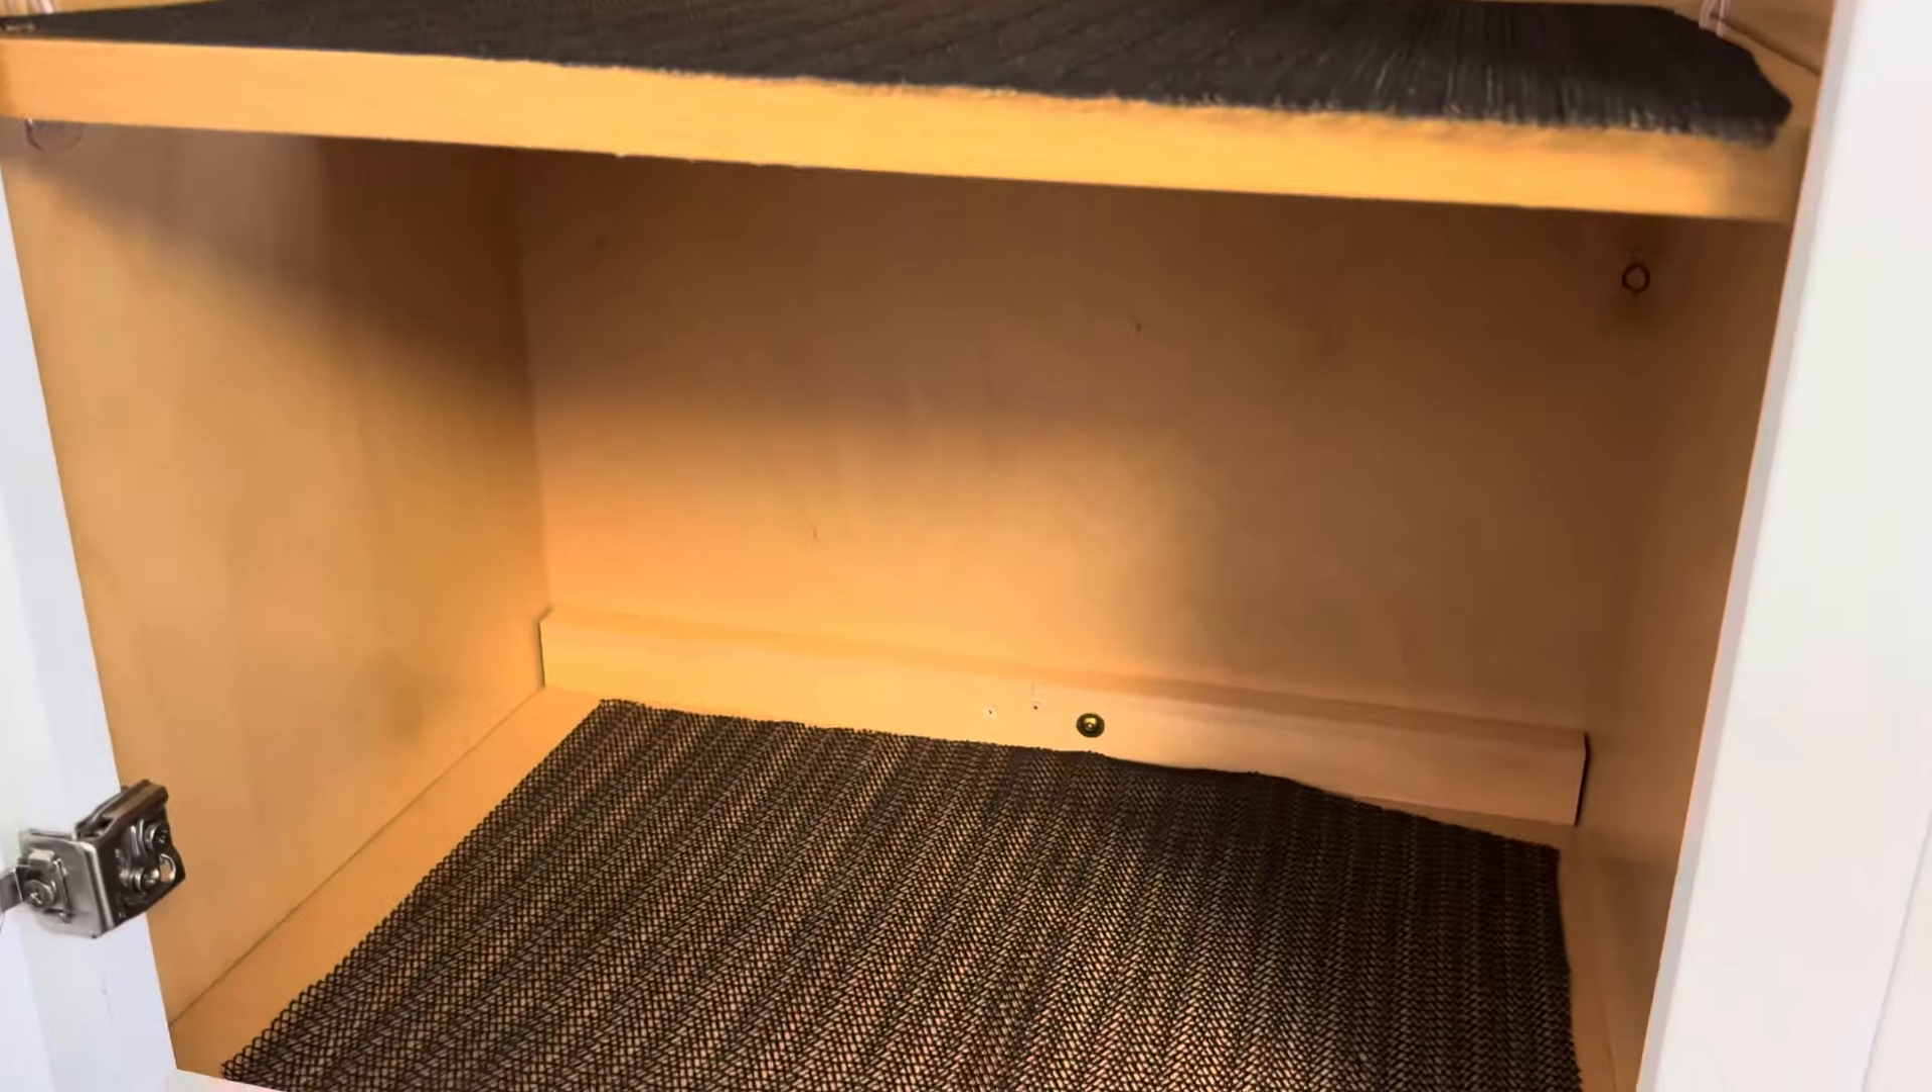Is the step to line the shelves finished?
Yes.